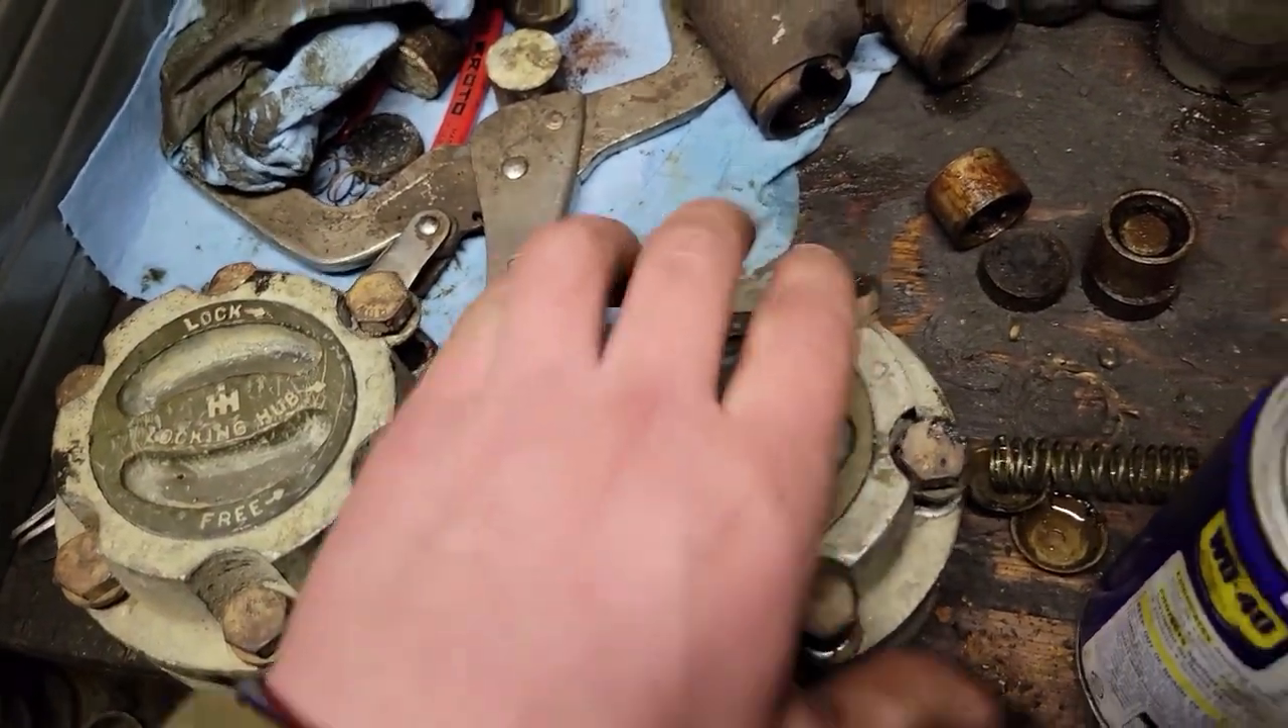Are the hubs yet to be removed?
No.